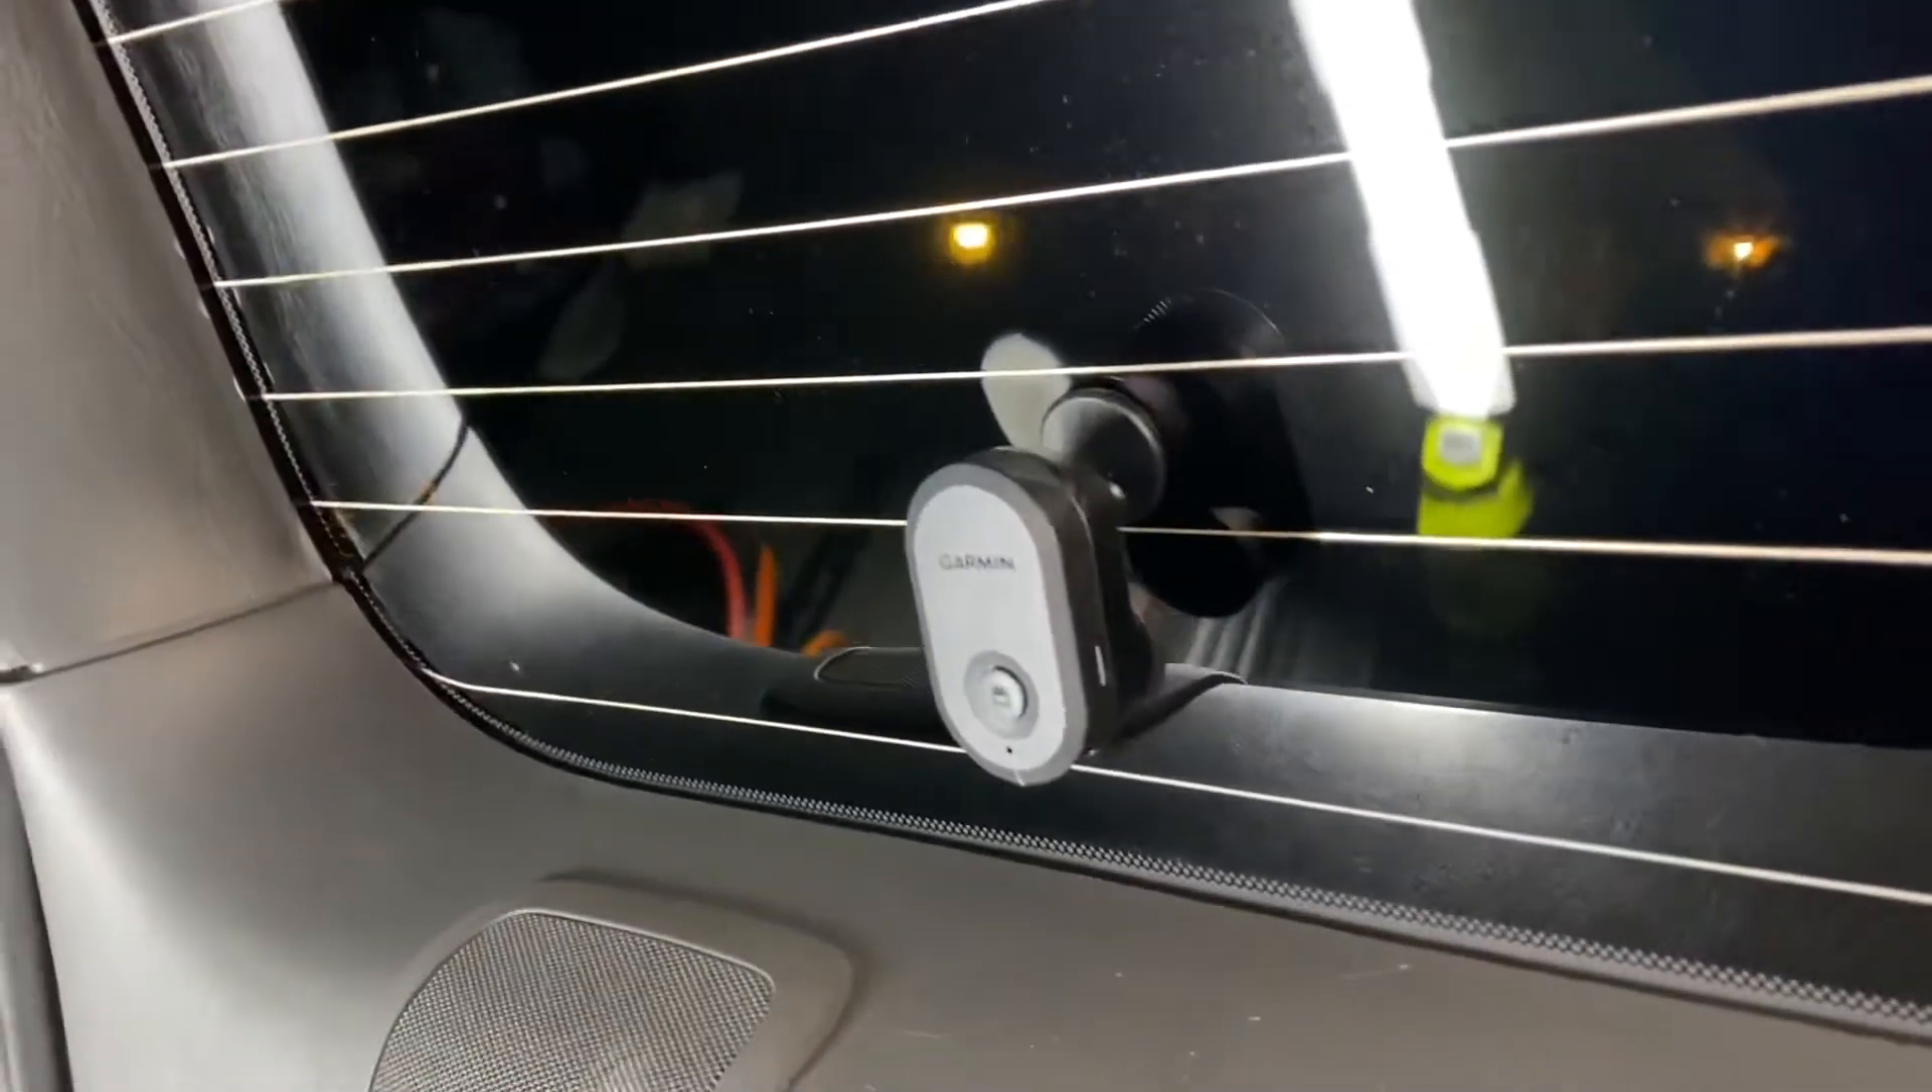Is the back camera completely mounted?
Yes.